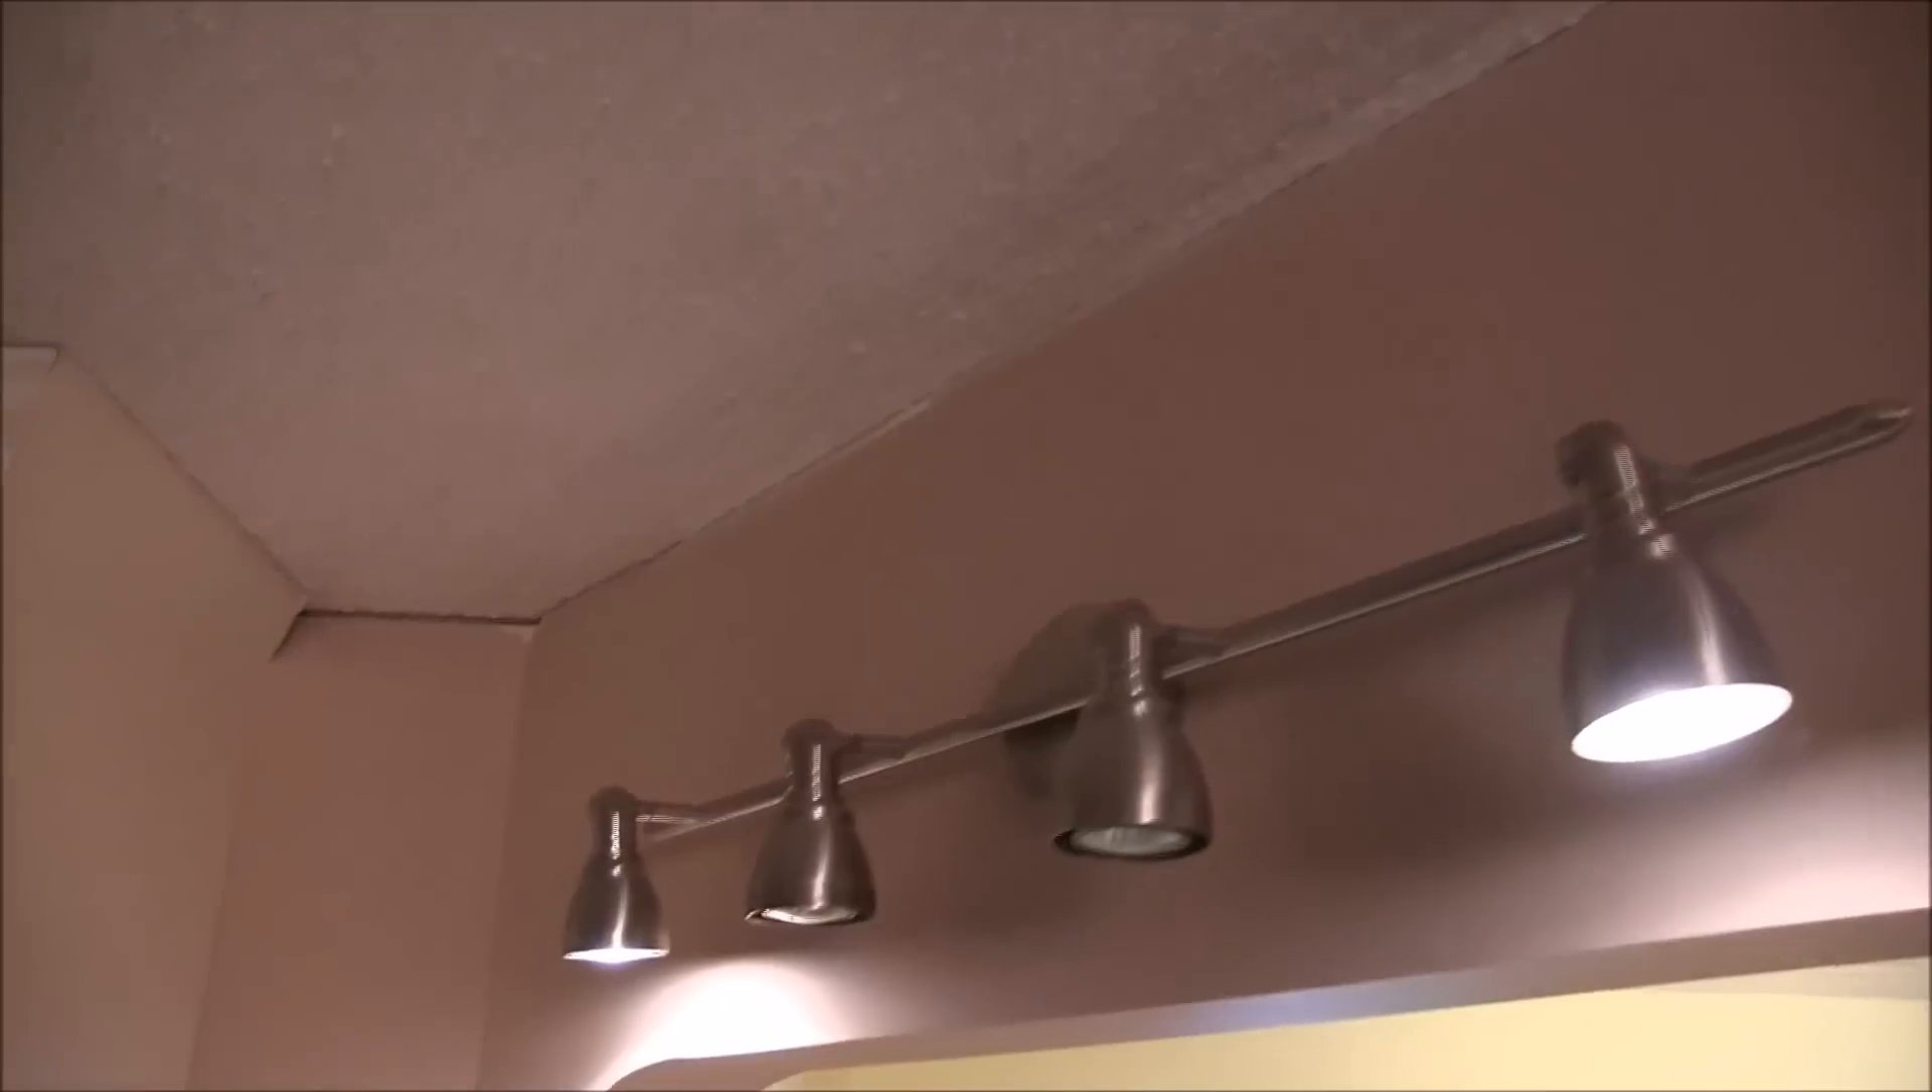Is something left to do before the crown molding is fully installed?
Yes.